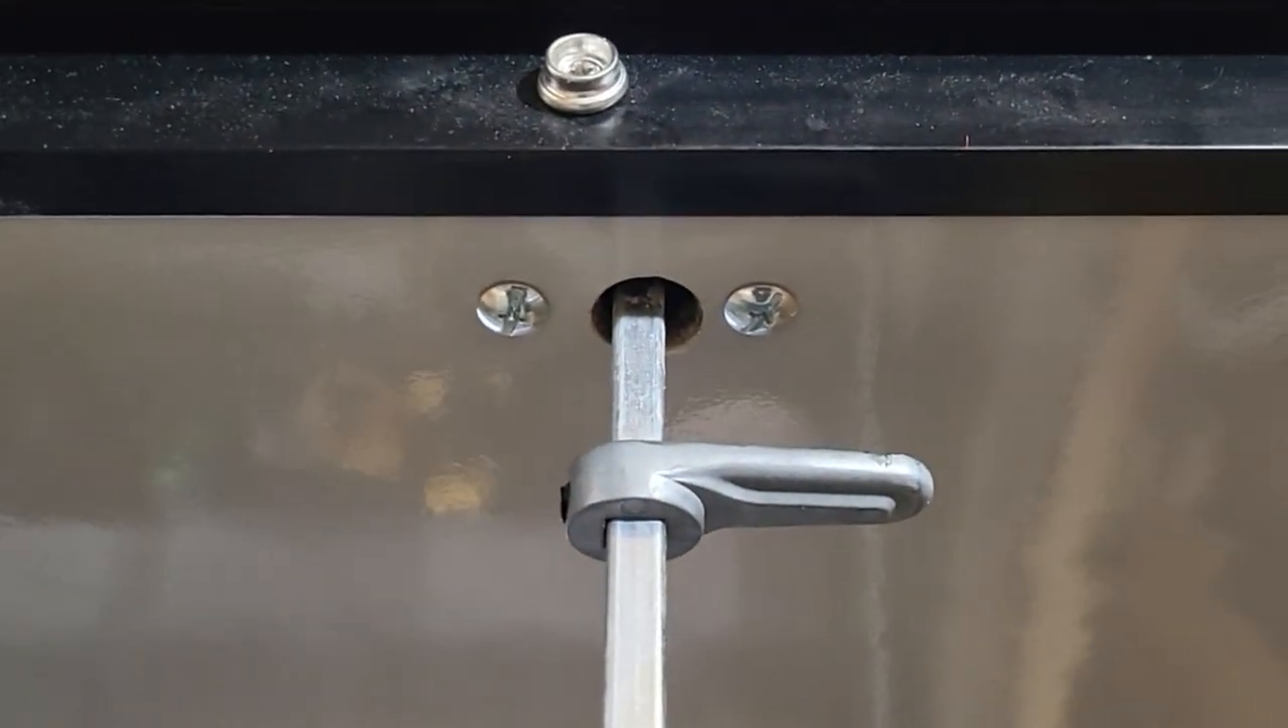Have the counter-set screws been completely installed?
Yes.